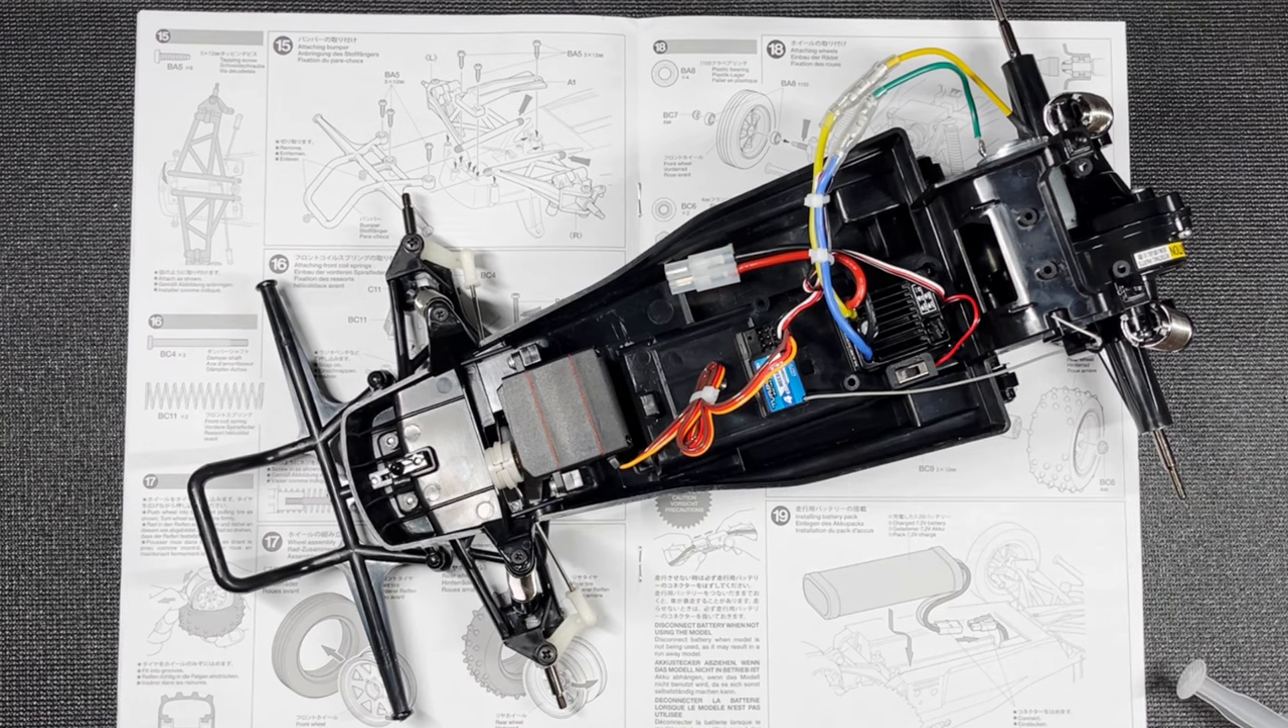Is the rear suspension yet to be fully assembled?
No.